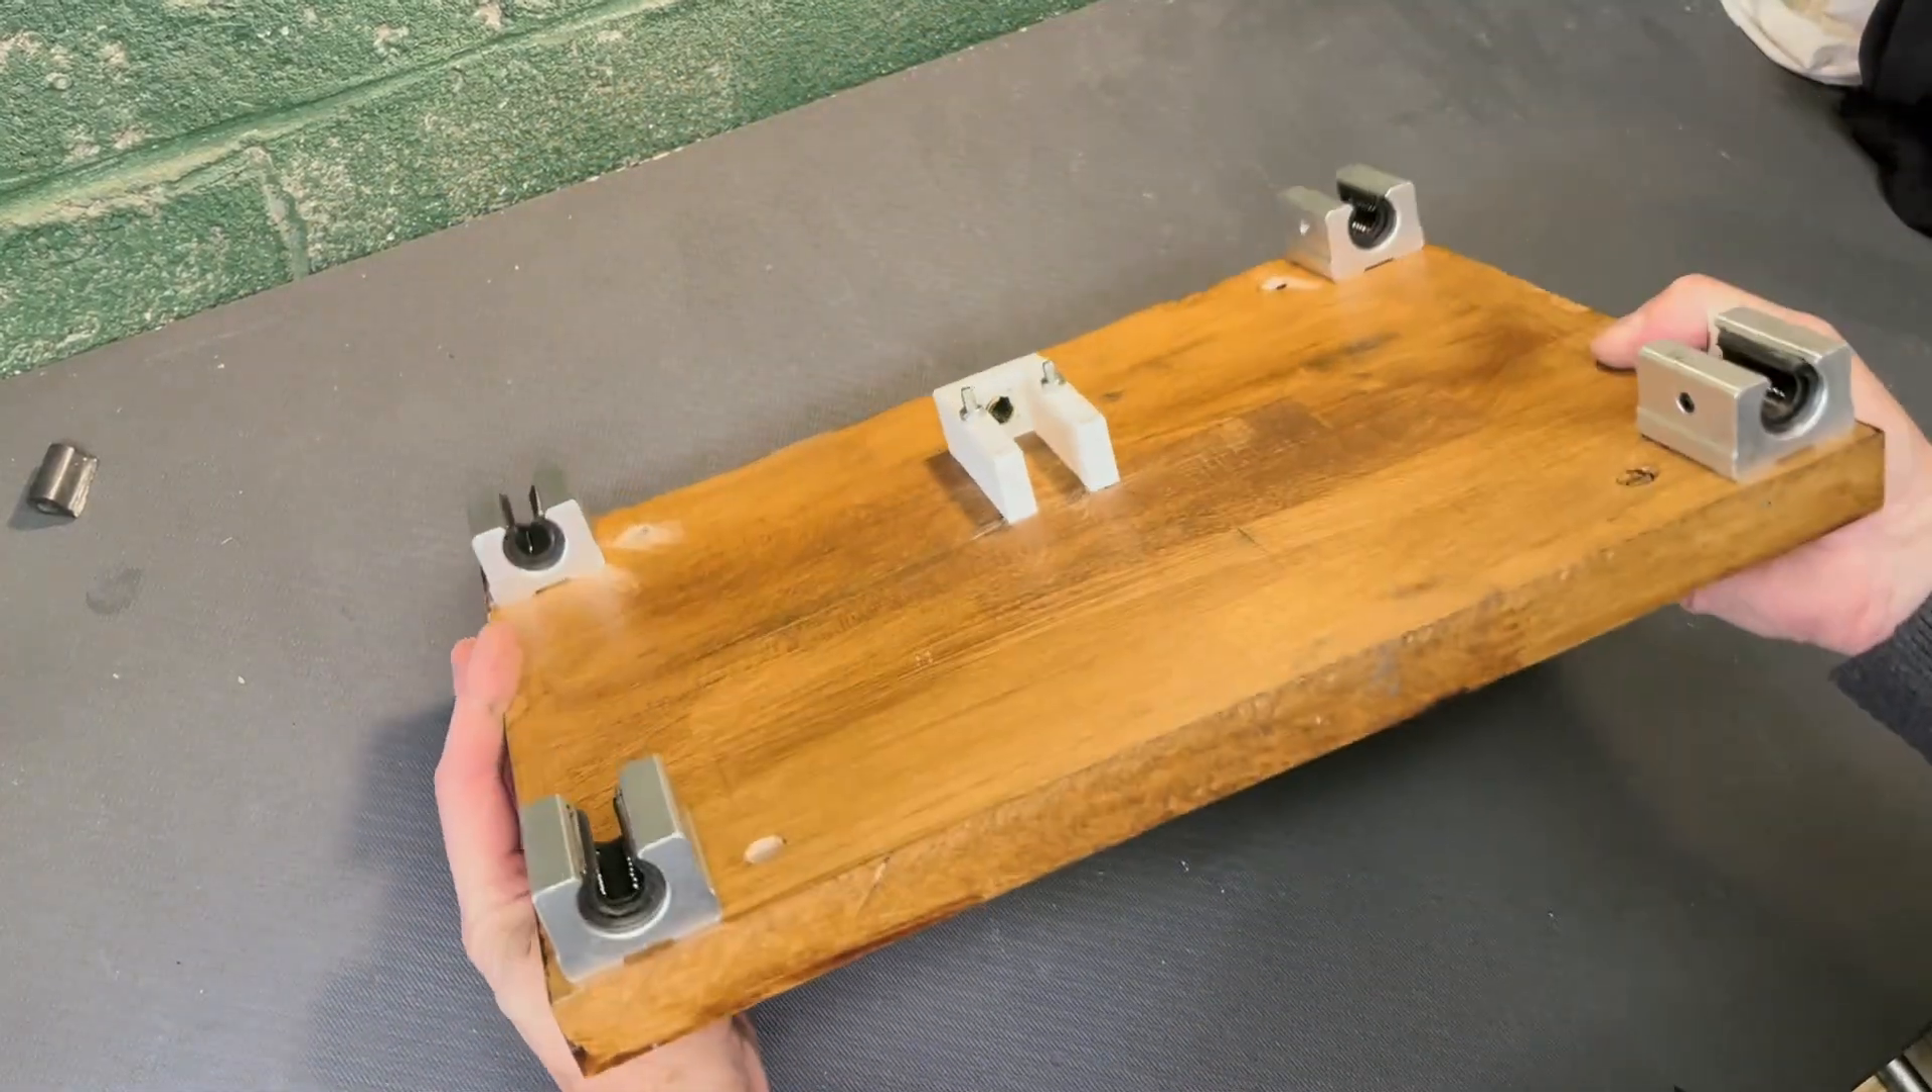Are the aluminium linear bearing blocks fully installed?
Yes.